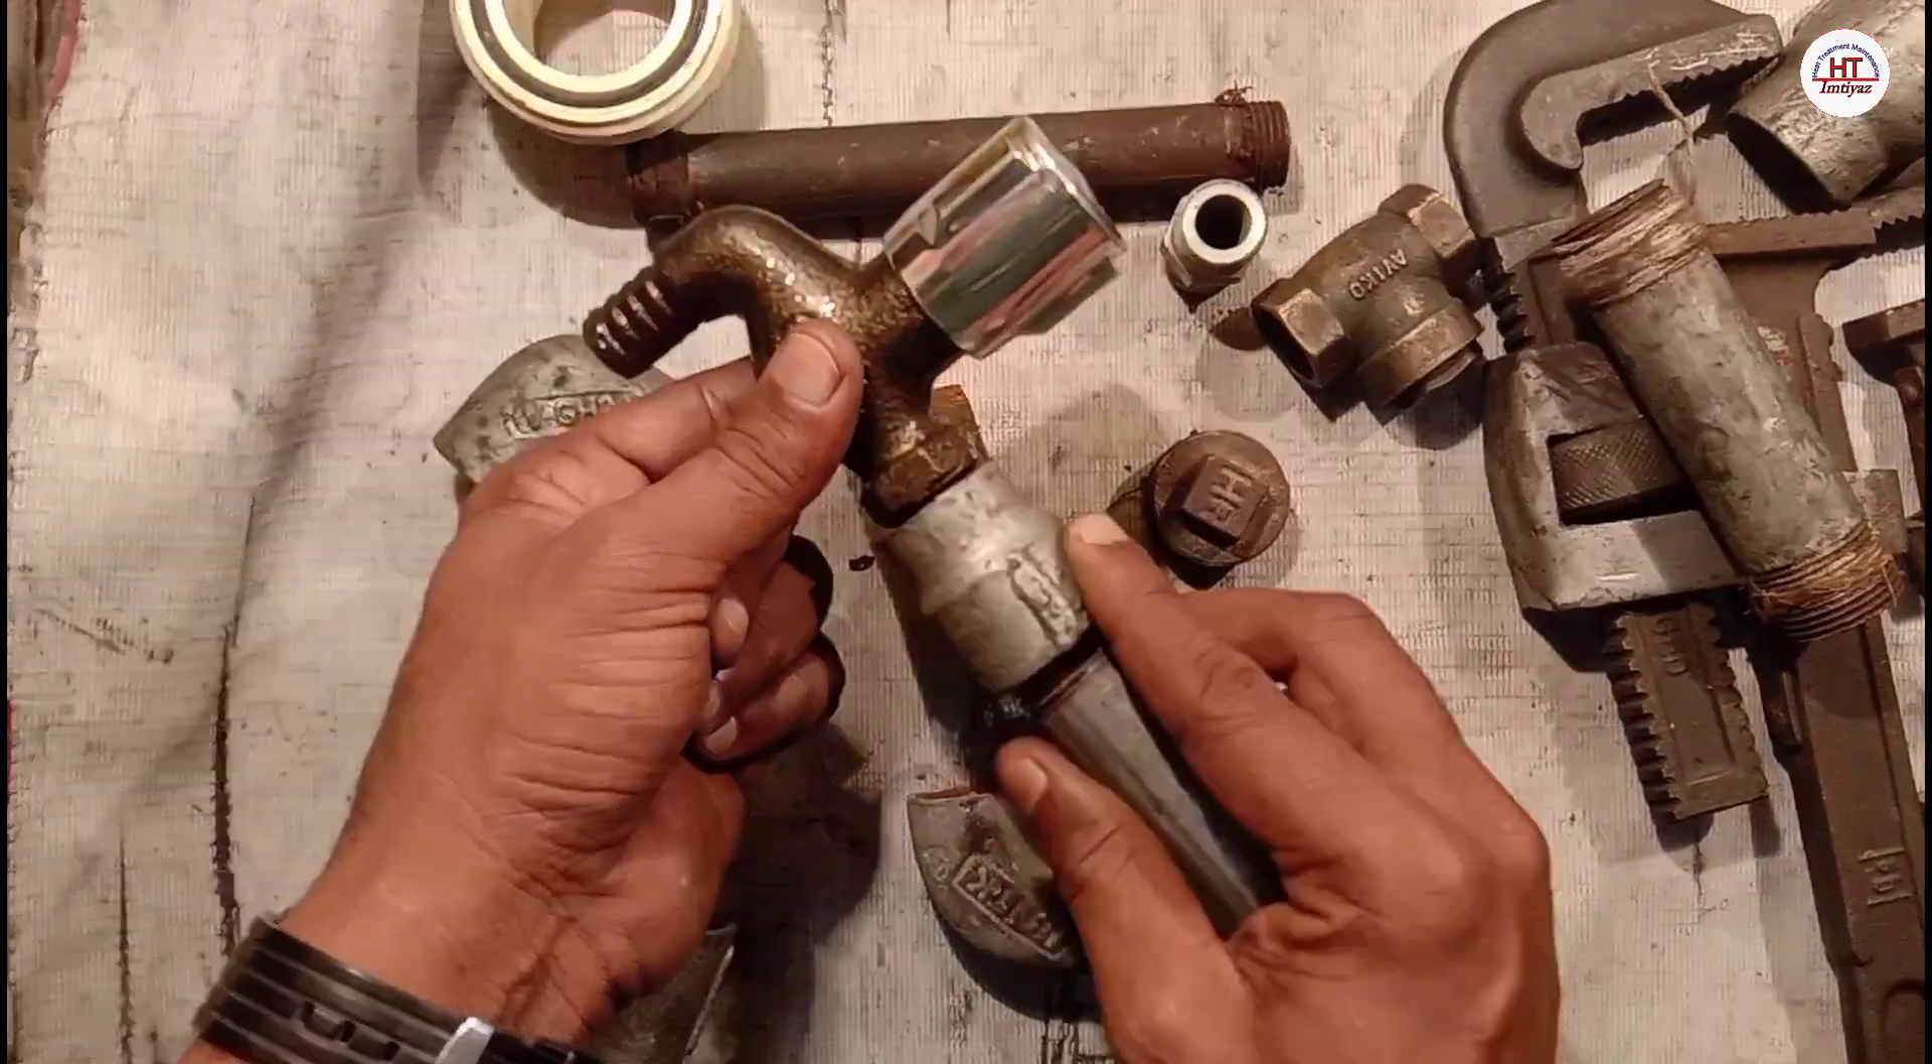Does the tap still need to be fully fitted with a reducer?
No.